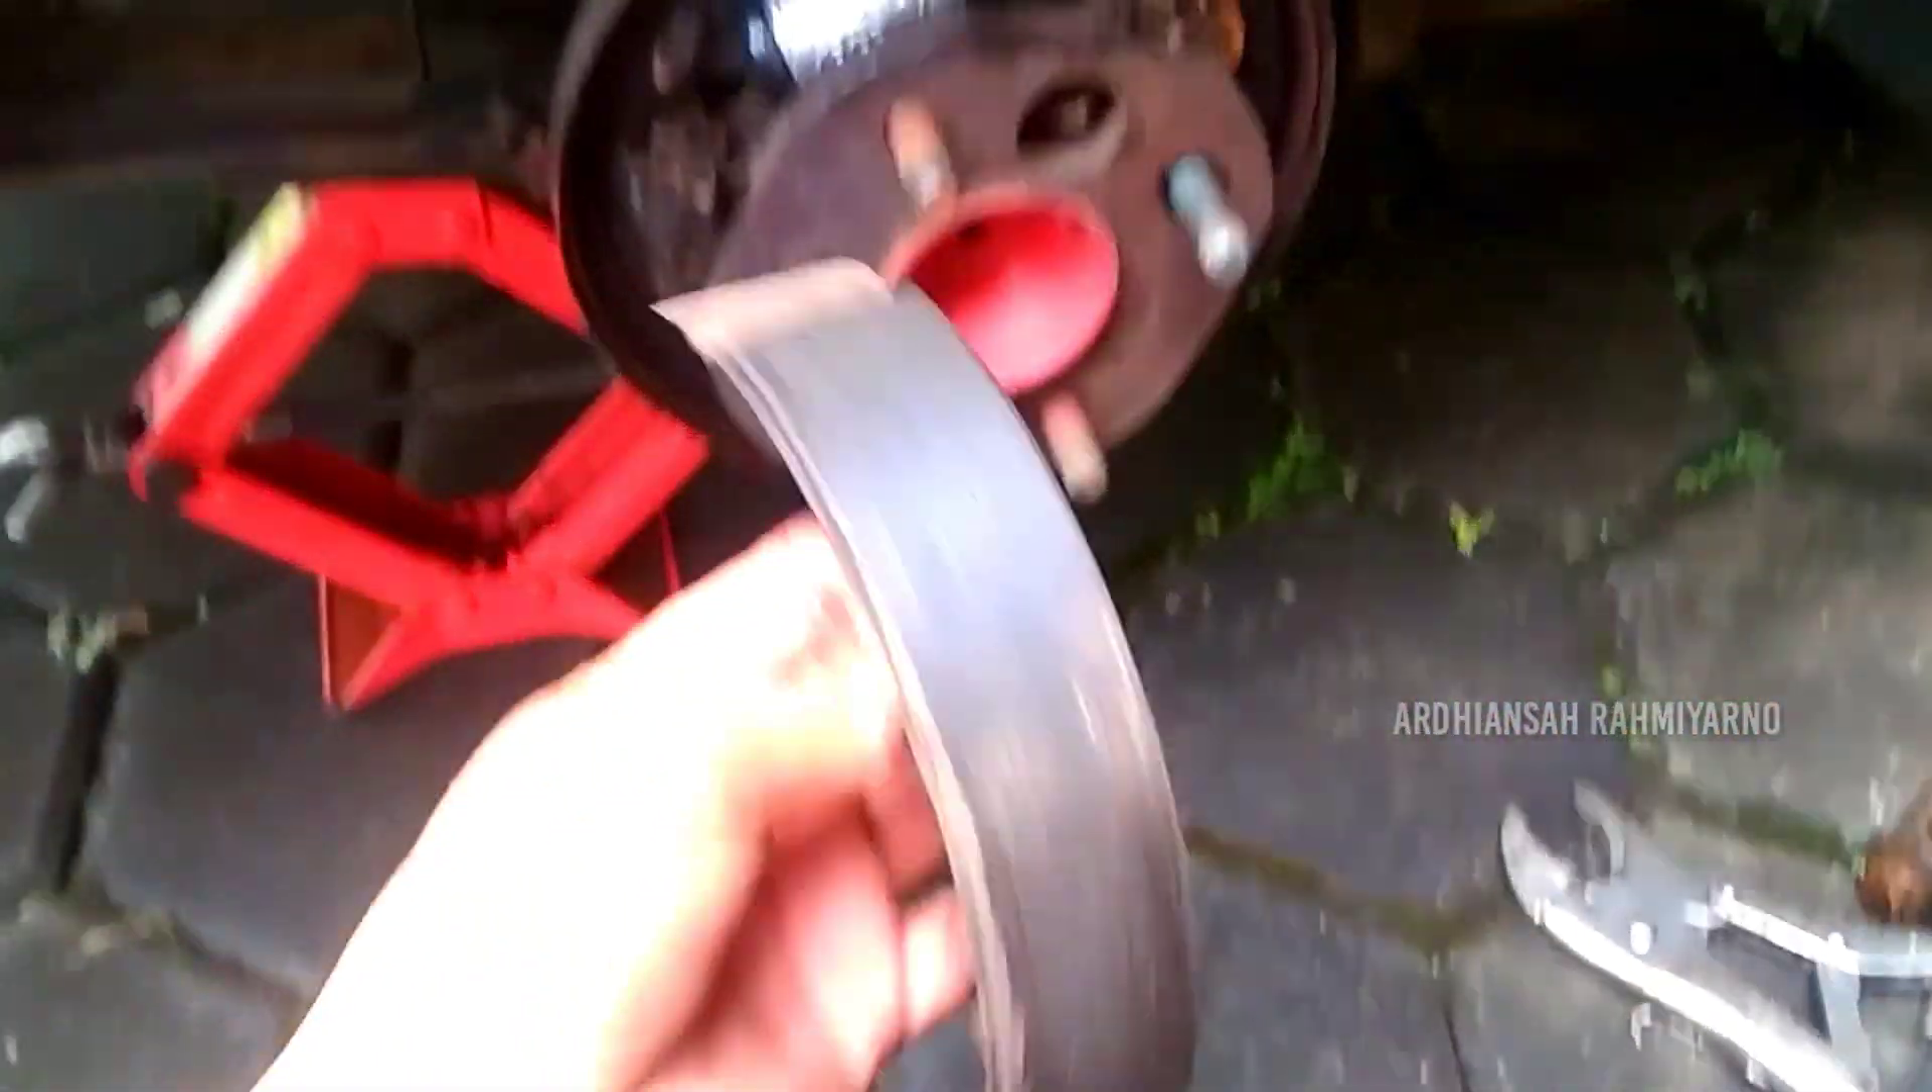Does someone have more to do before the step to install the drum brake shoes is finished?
Yes.